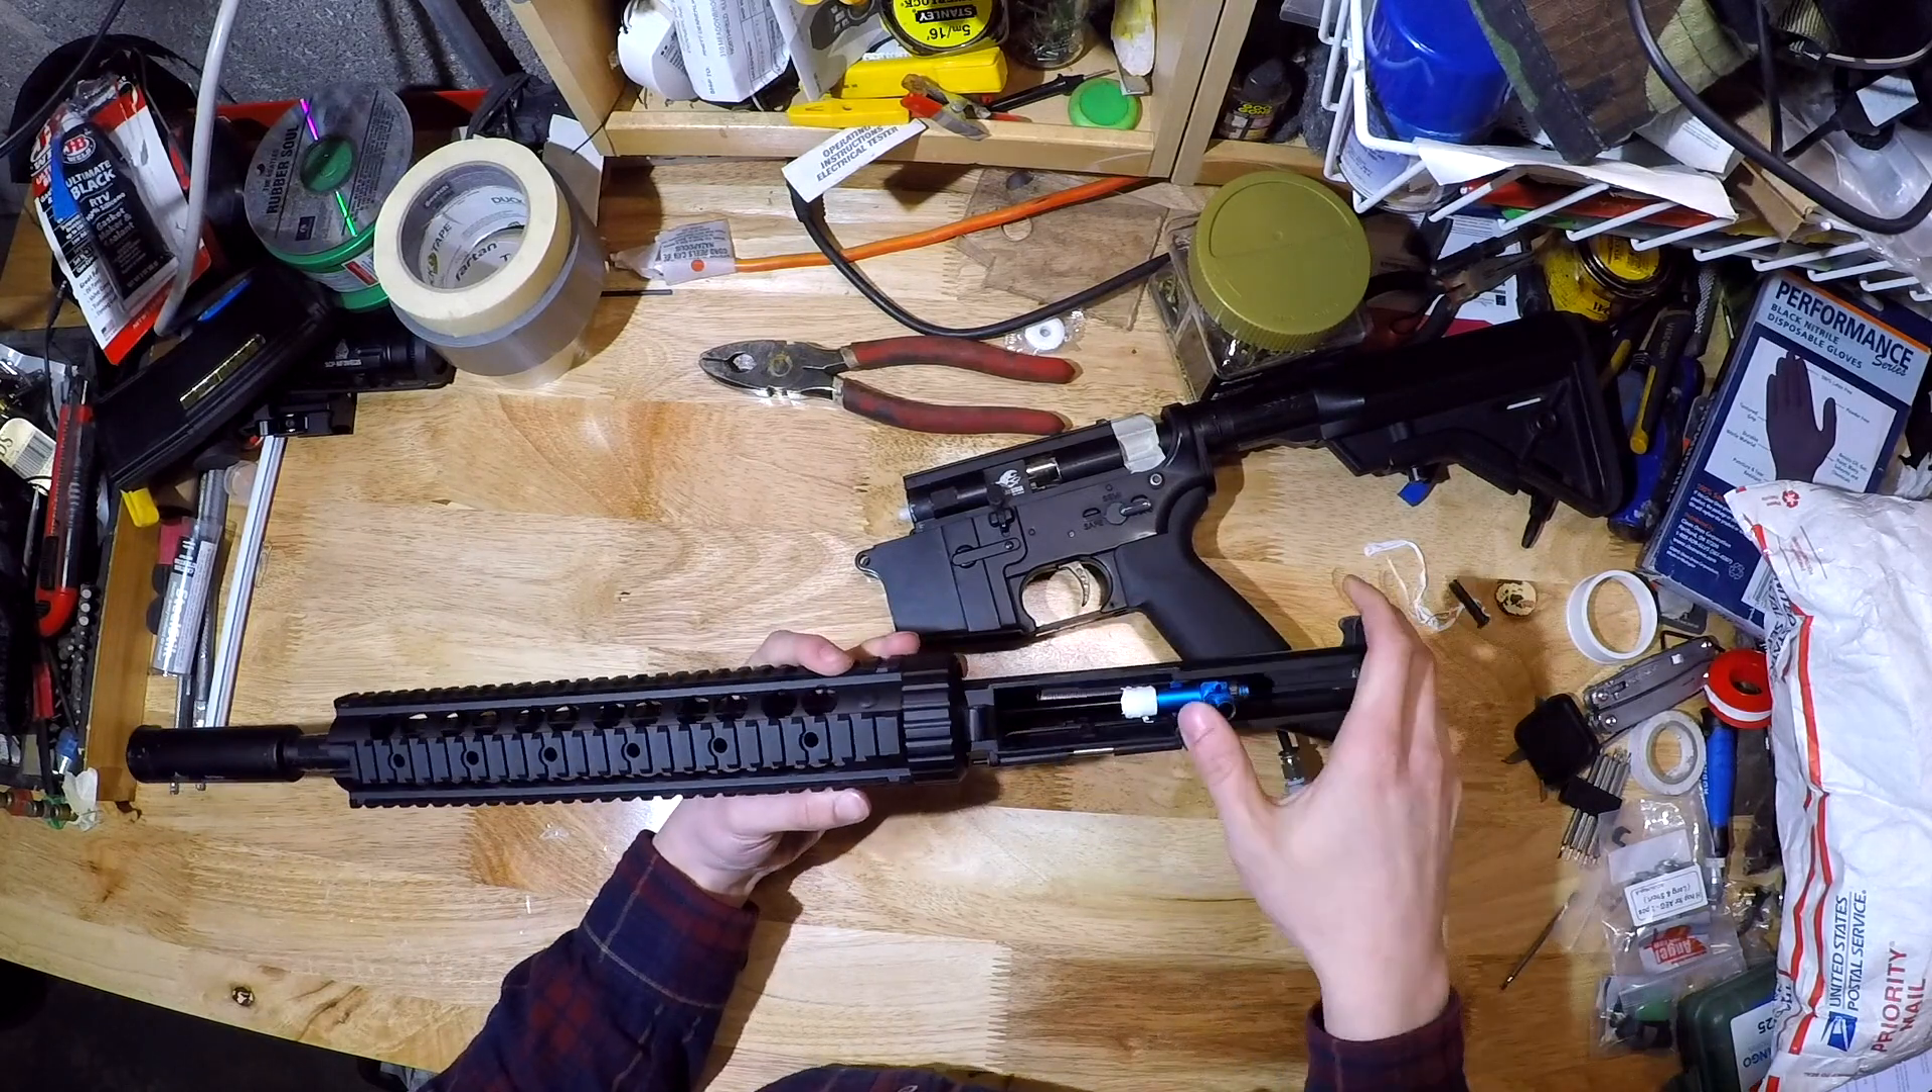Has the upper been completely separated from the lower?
Yes.